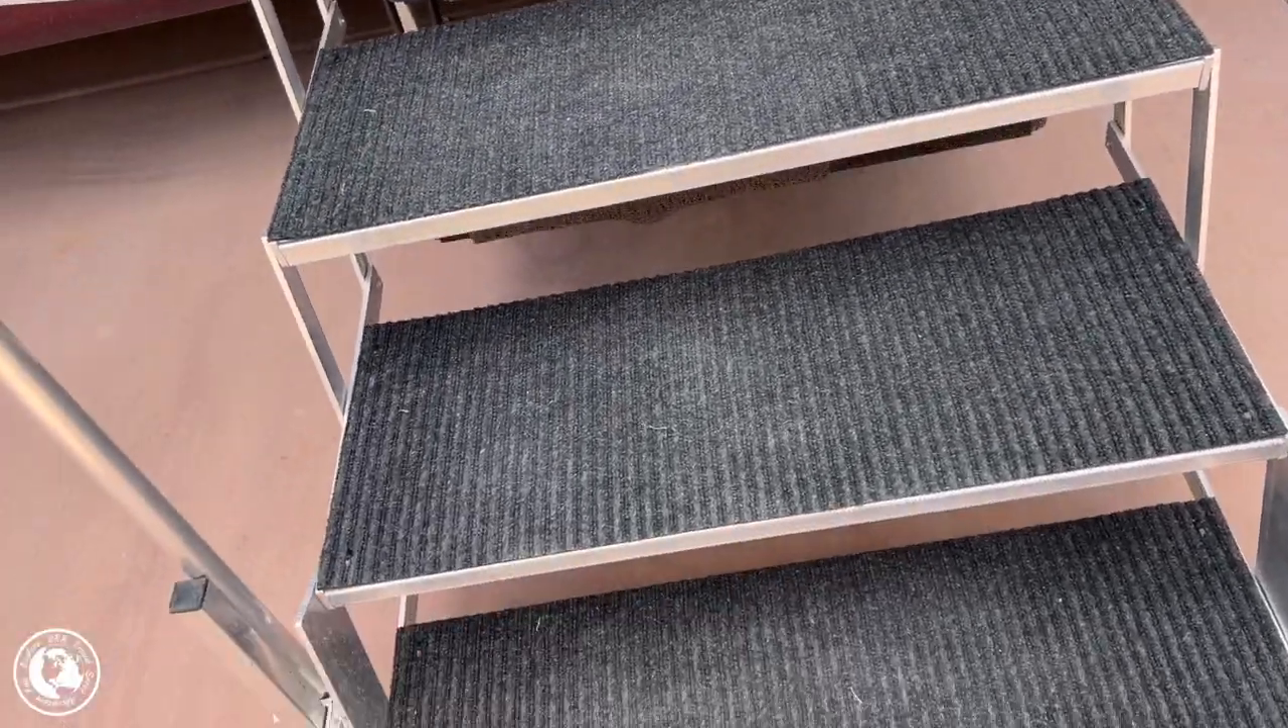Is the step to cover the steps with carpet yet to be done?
No.